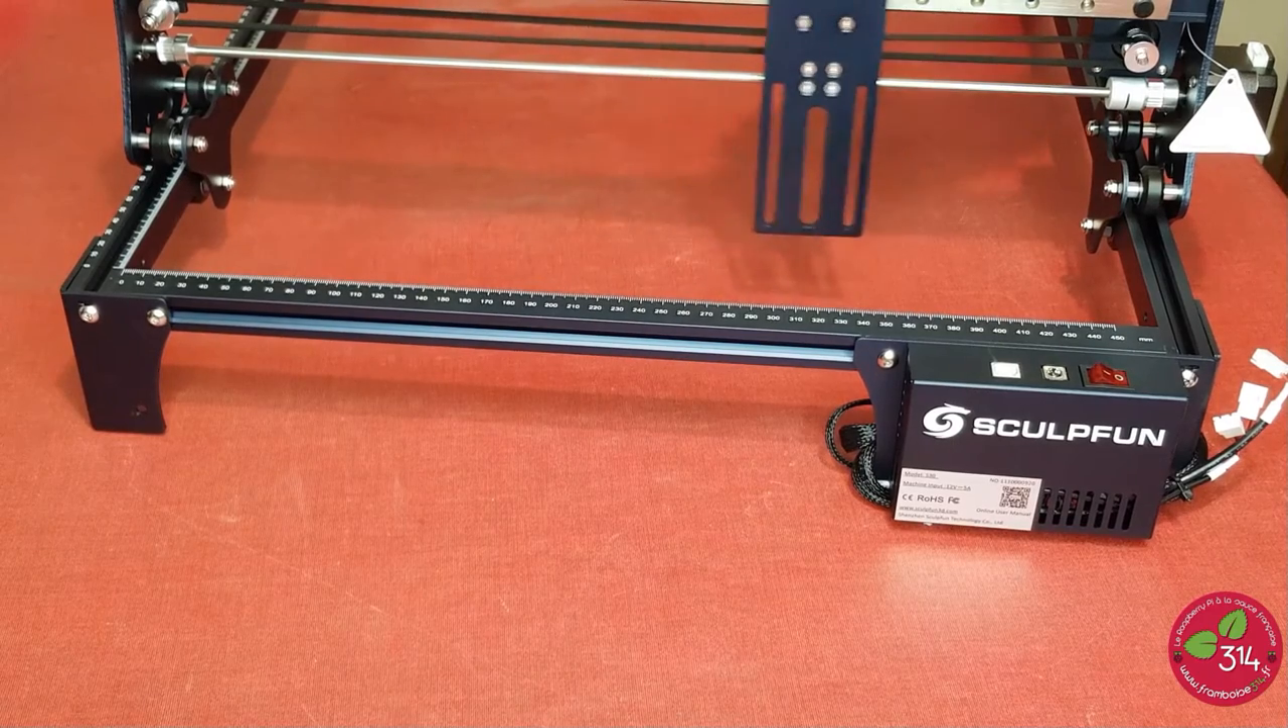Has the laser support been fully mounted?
Yes.